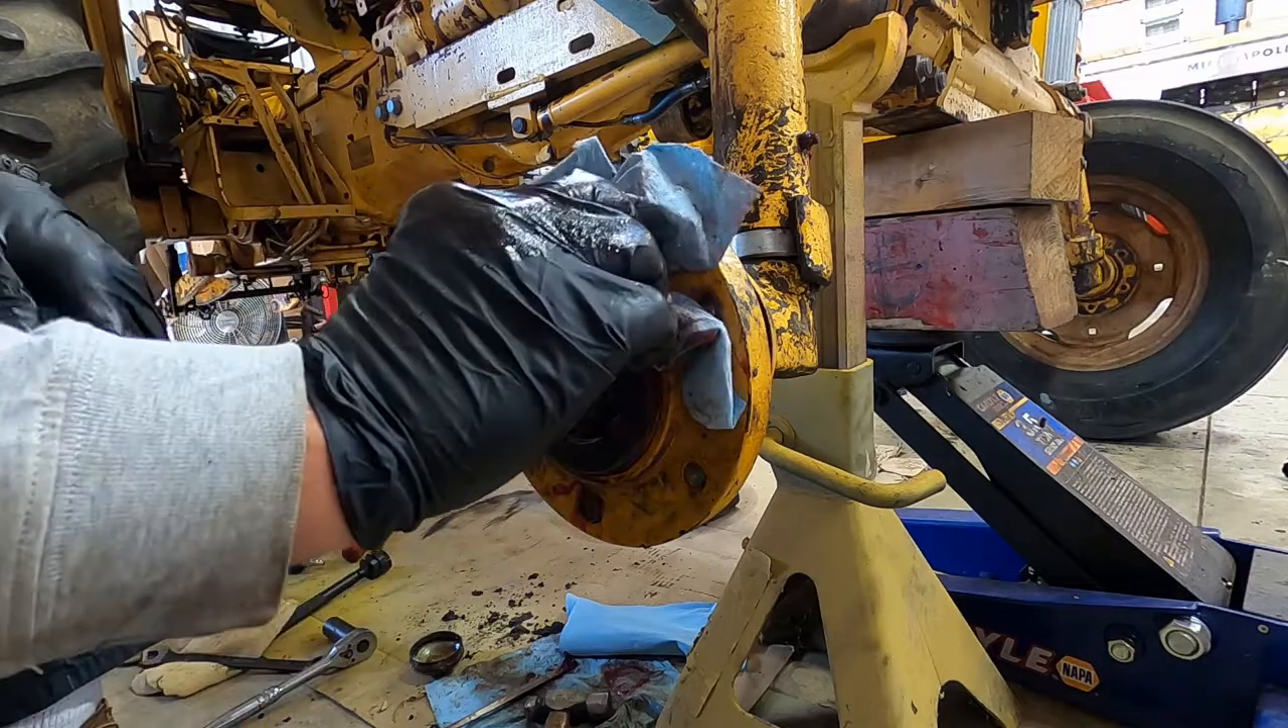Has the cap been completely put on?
No.